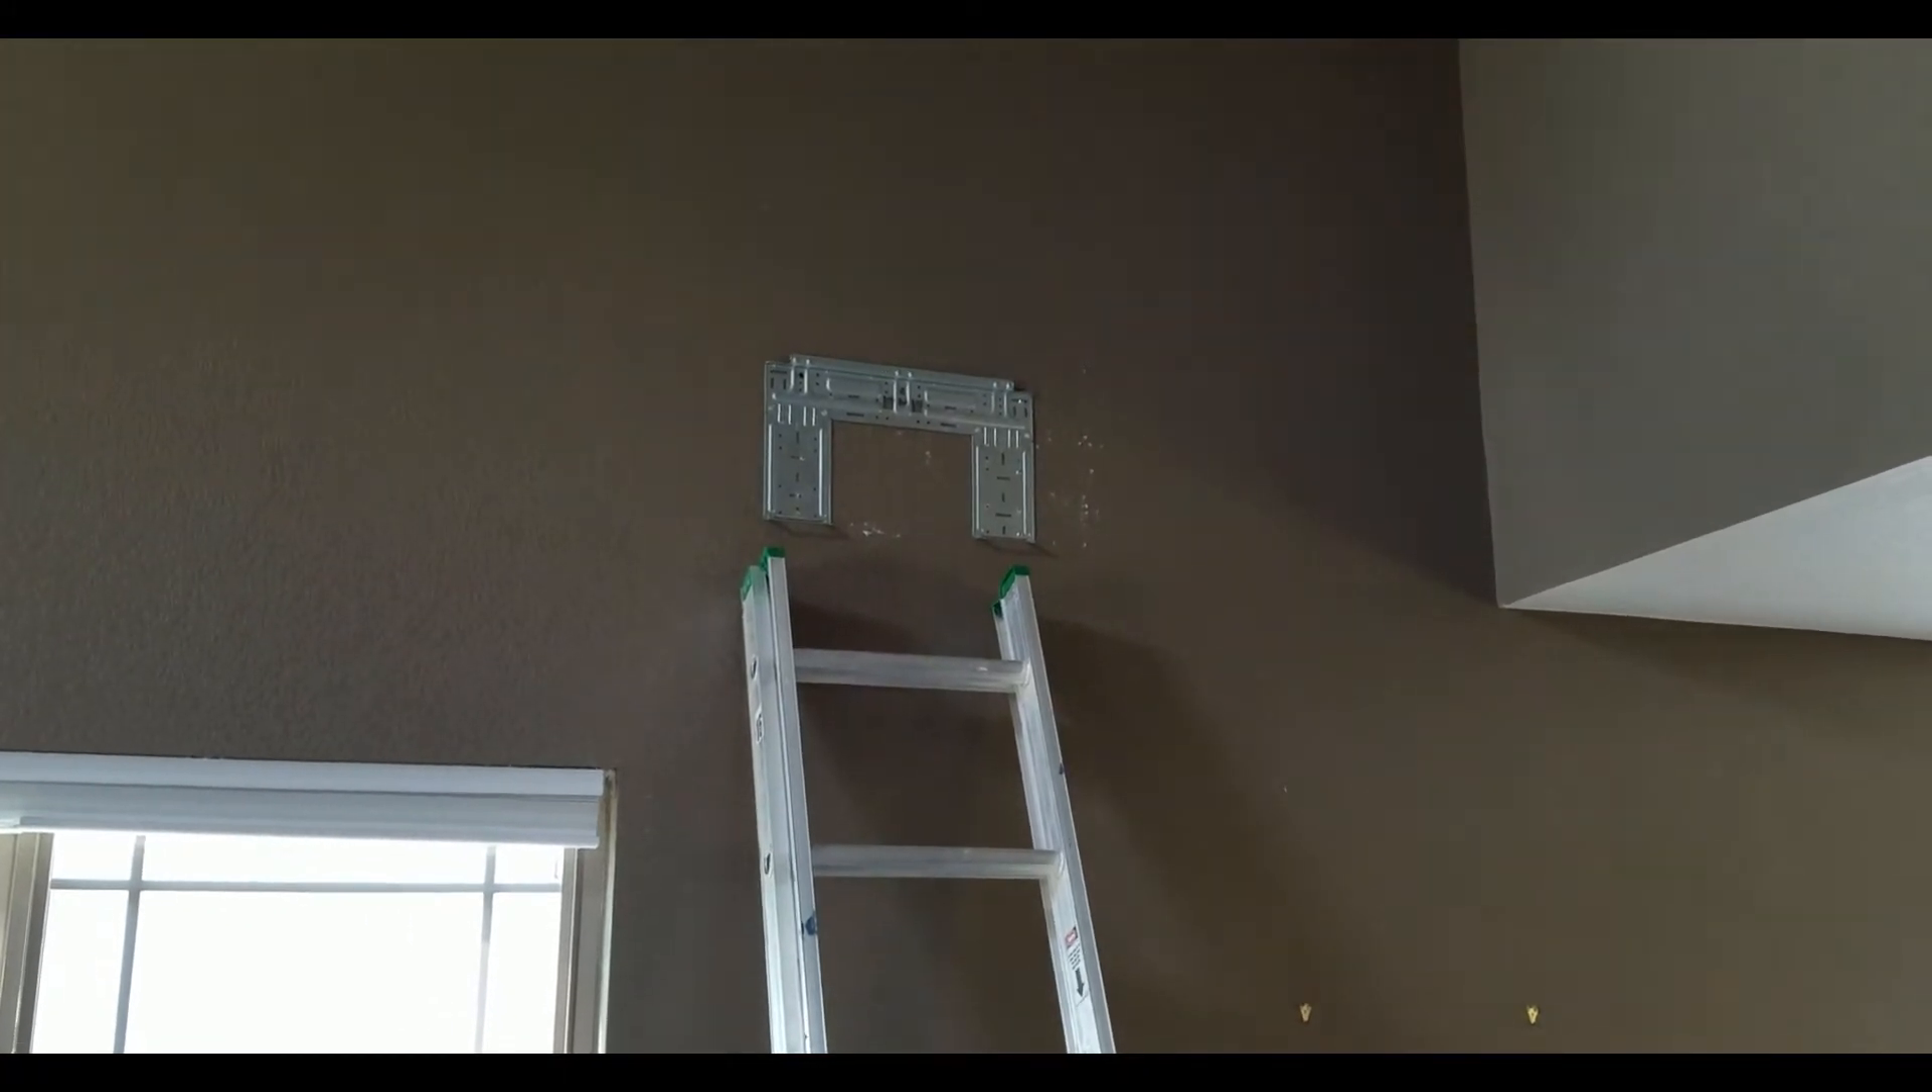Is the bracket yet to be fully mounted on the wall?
No.